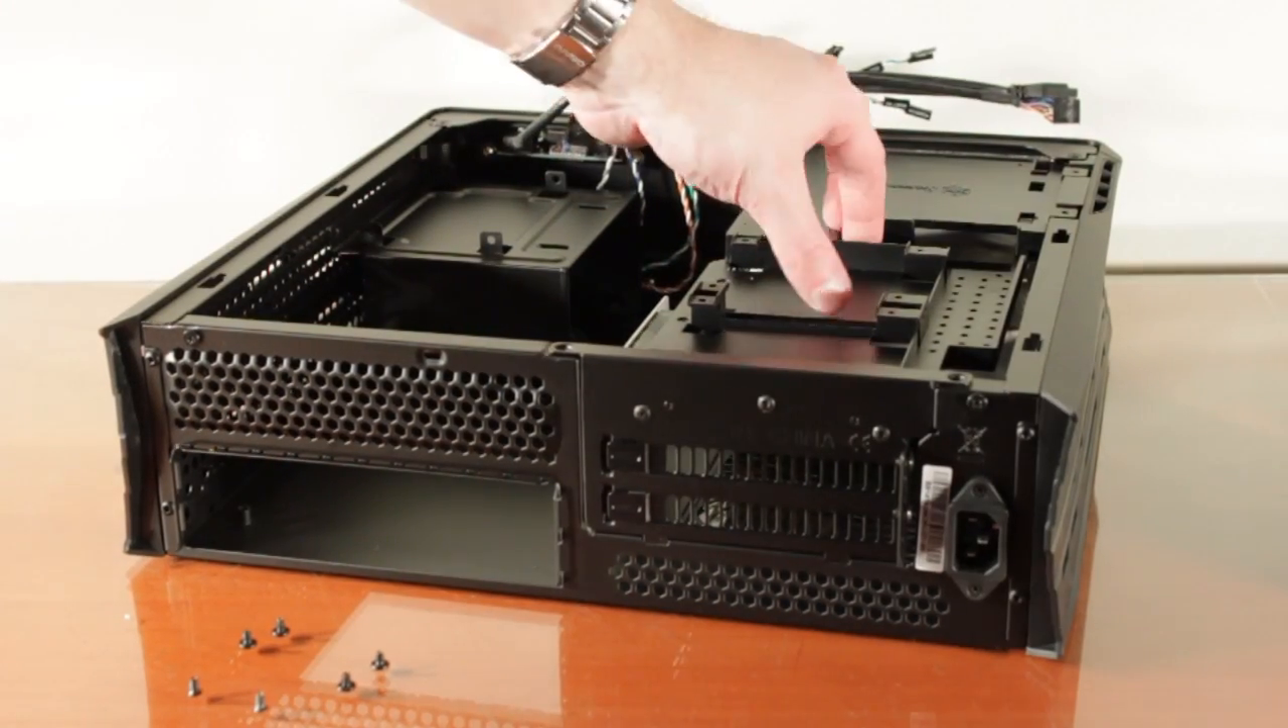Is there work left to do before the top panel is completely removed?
No.